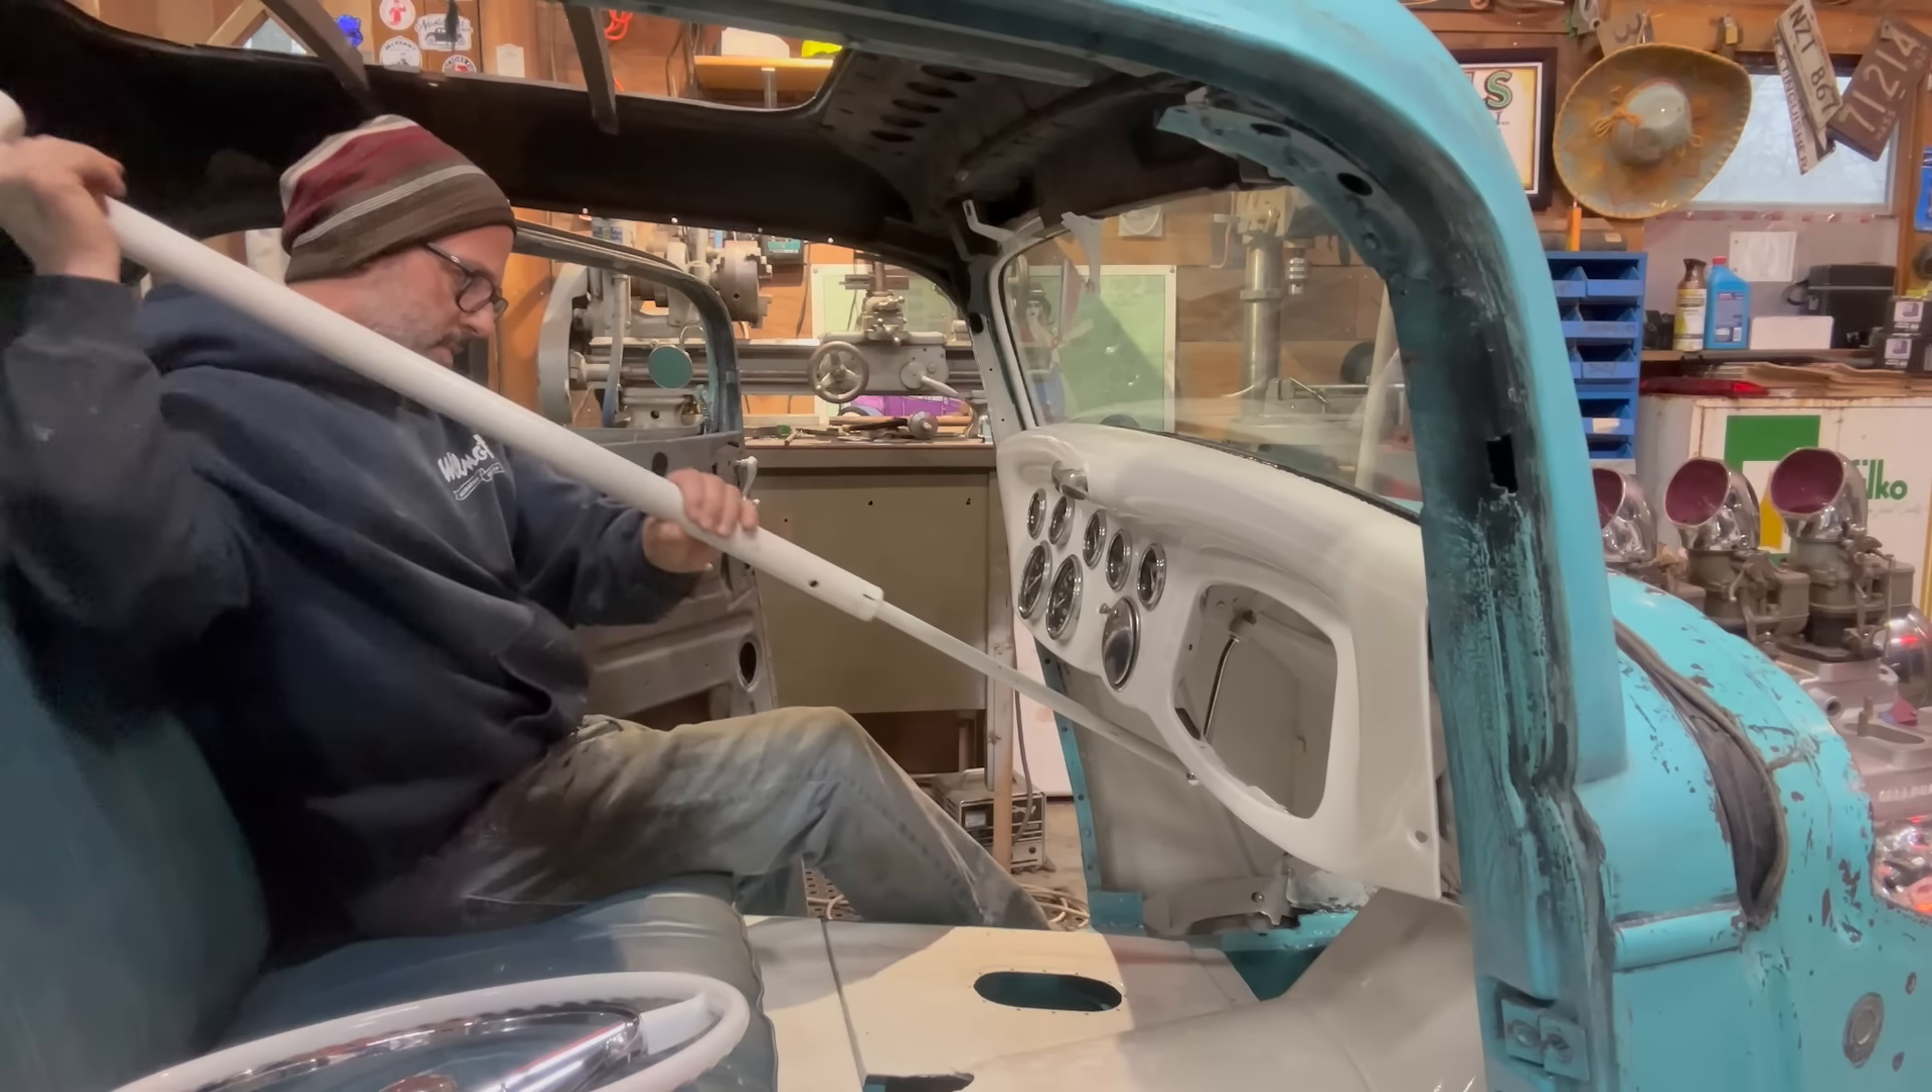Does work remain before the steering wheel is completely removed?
No.